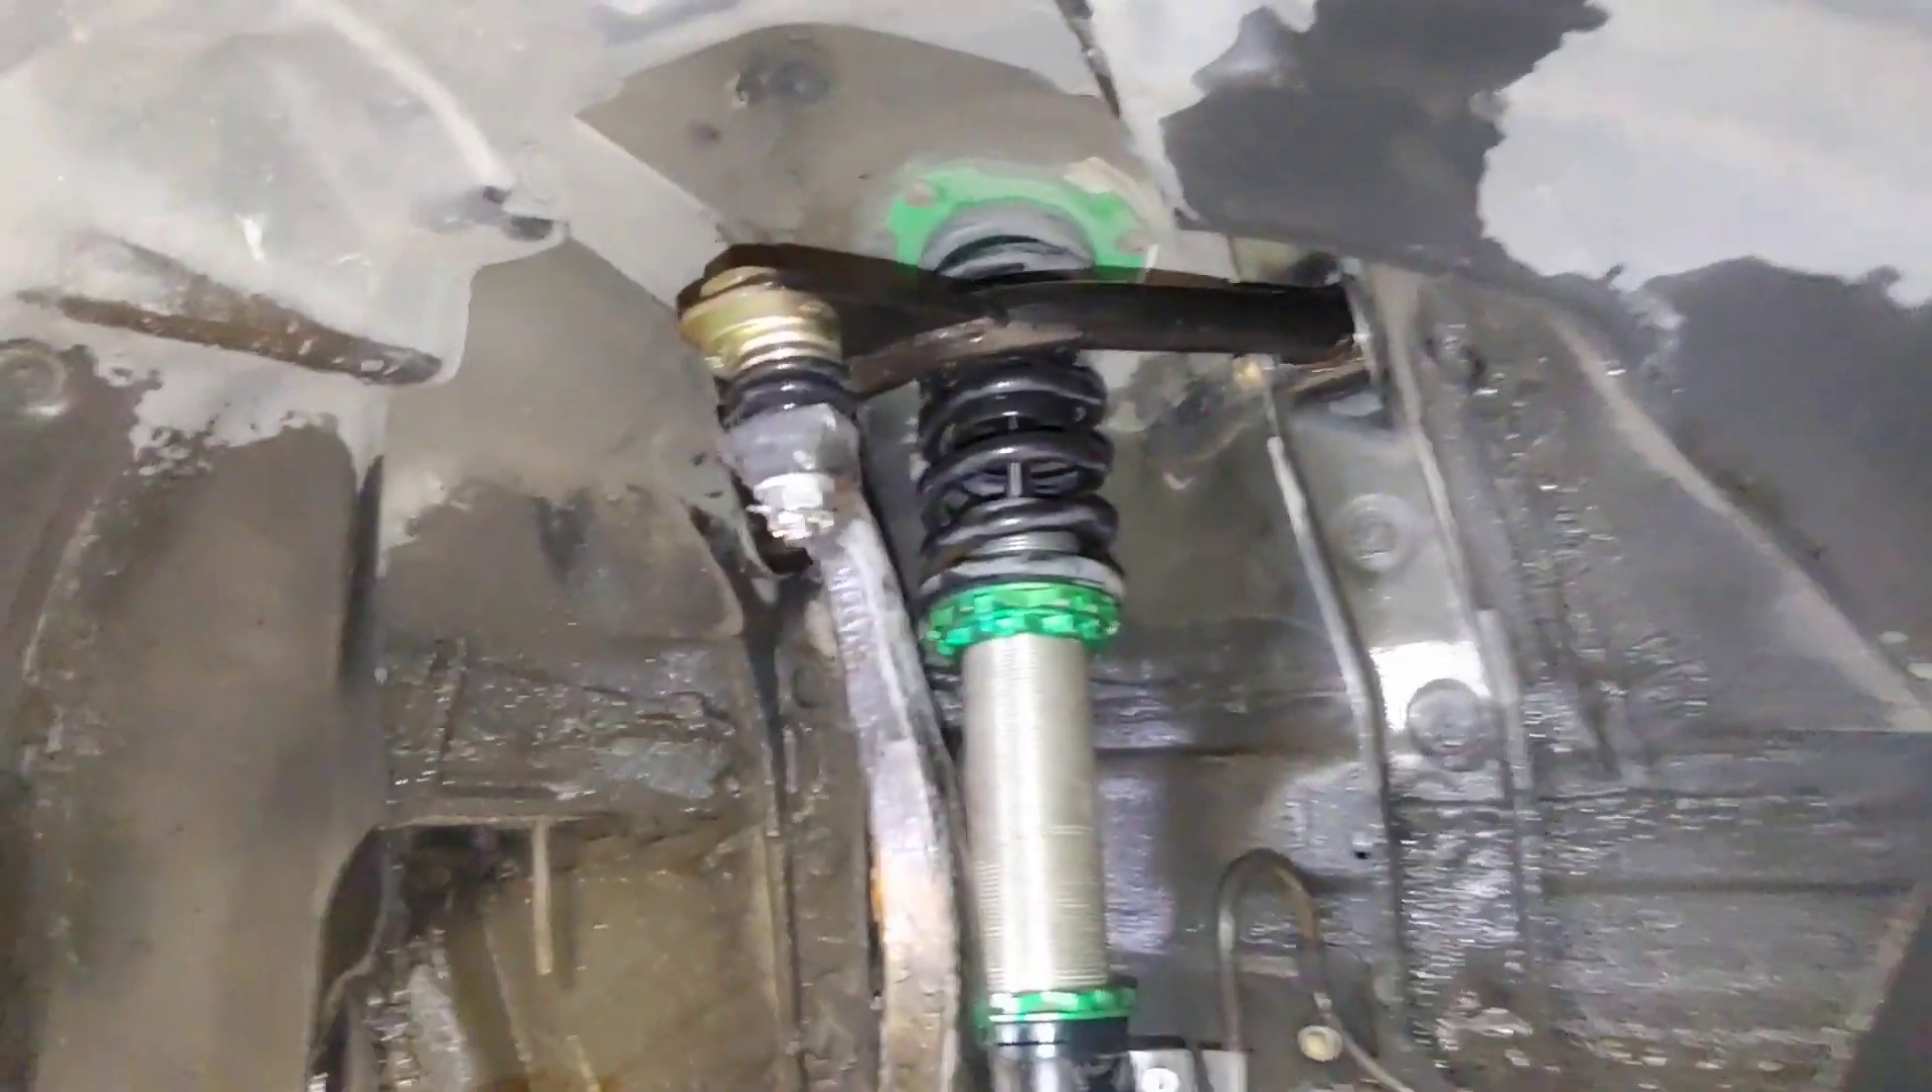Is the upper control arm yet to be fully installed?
No.